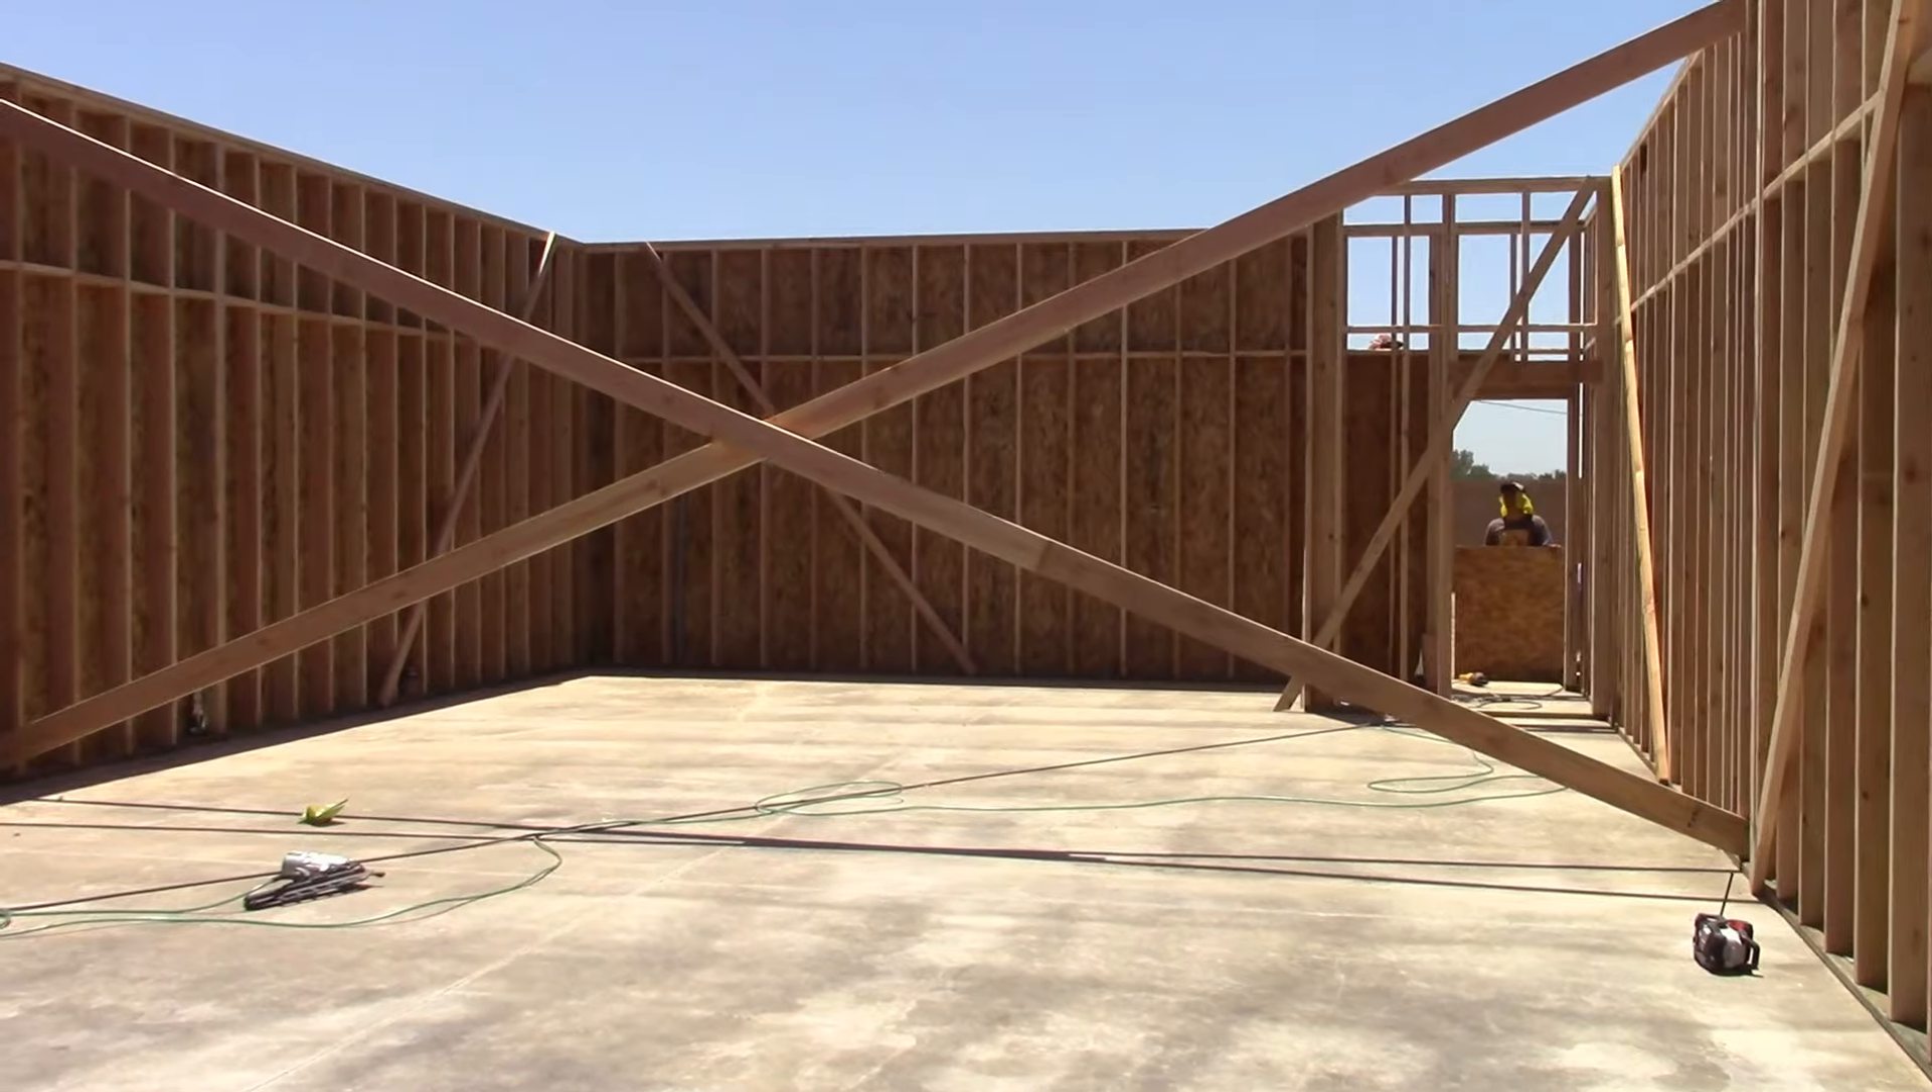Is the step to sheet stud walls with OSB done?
No.